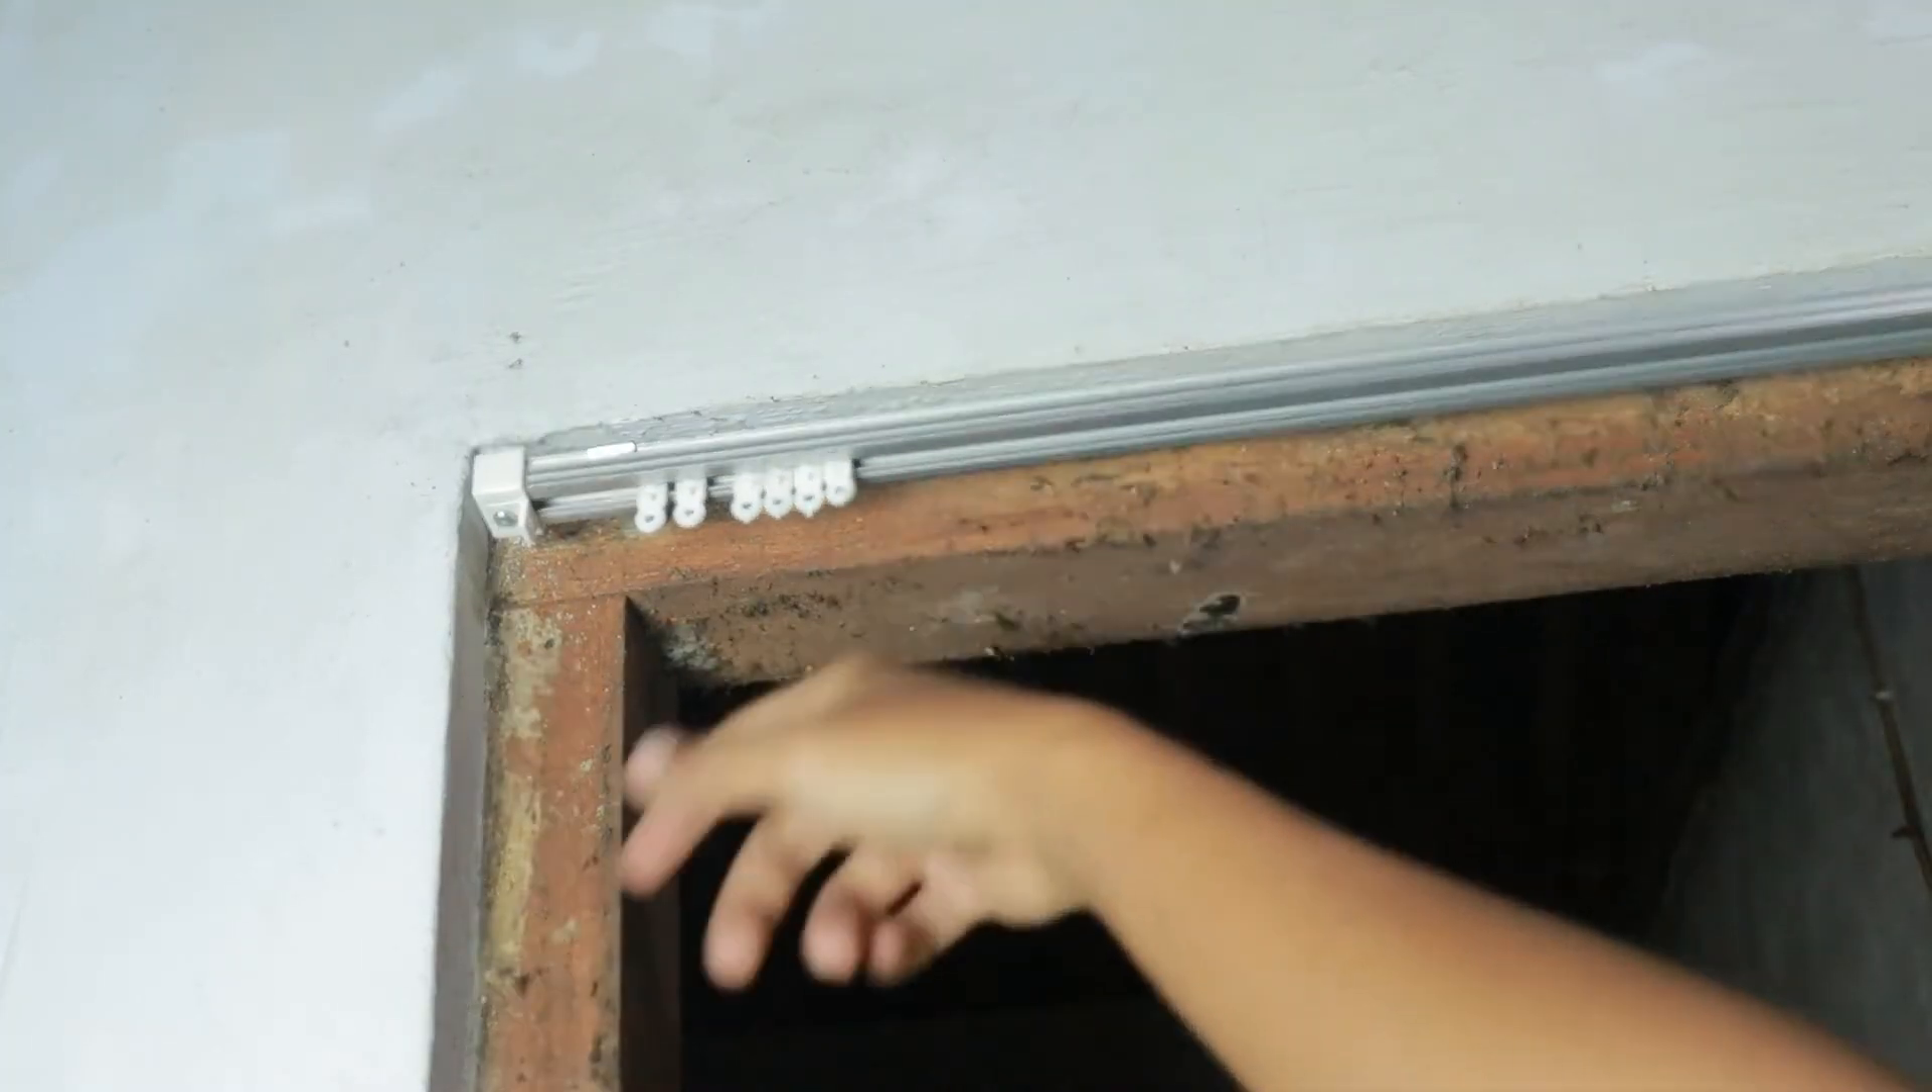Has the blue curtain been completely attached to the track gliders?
No.